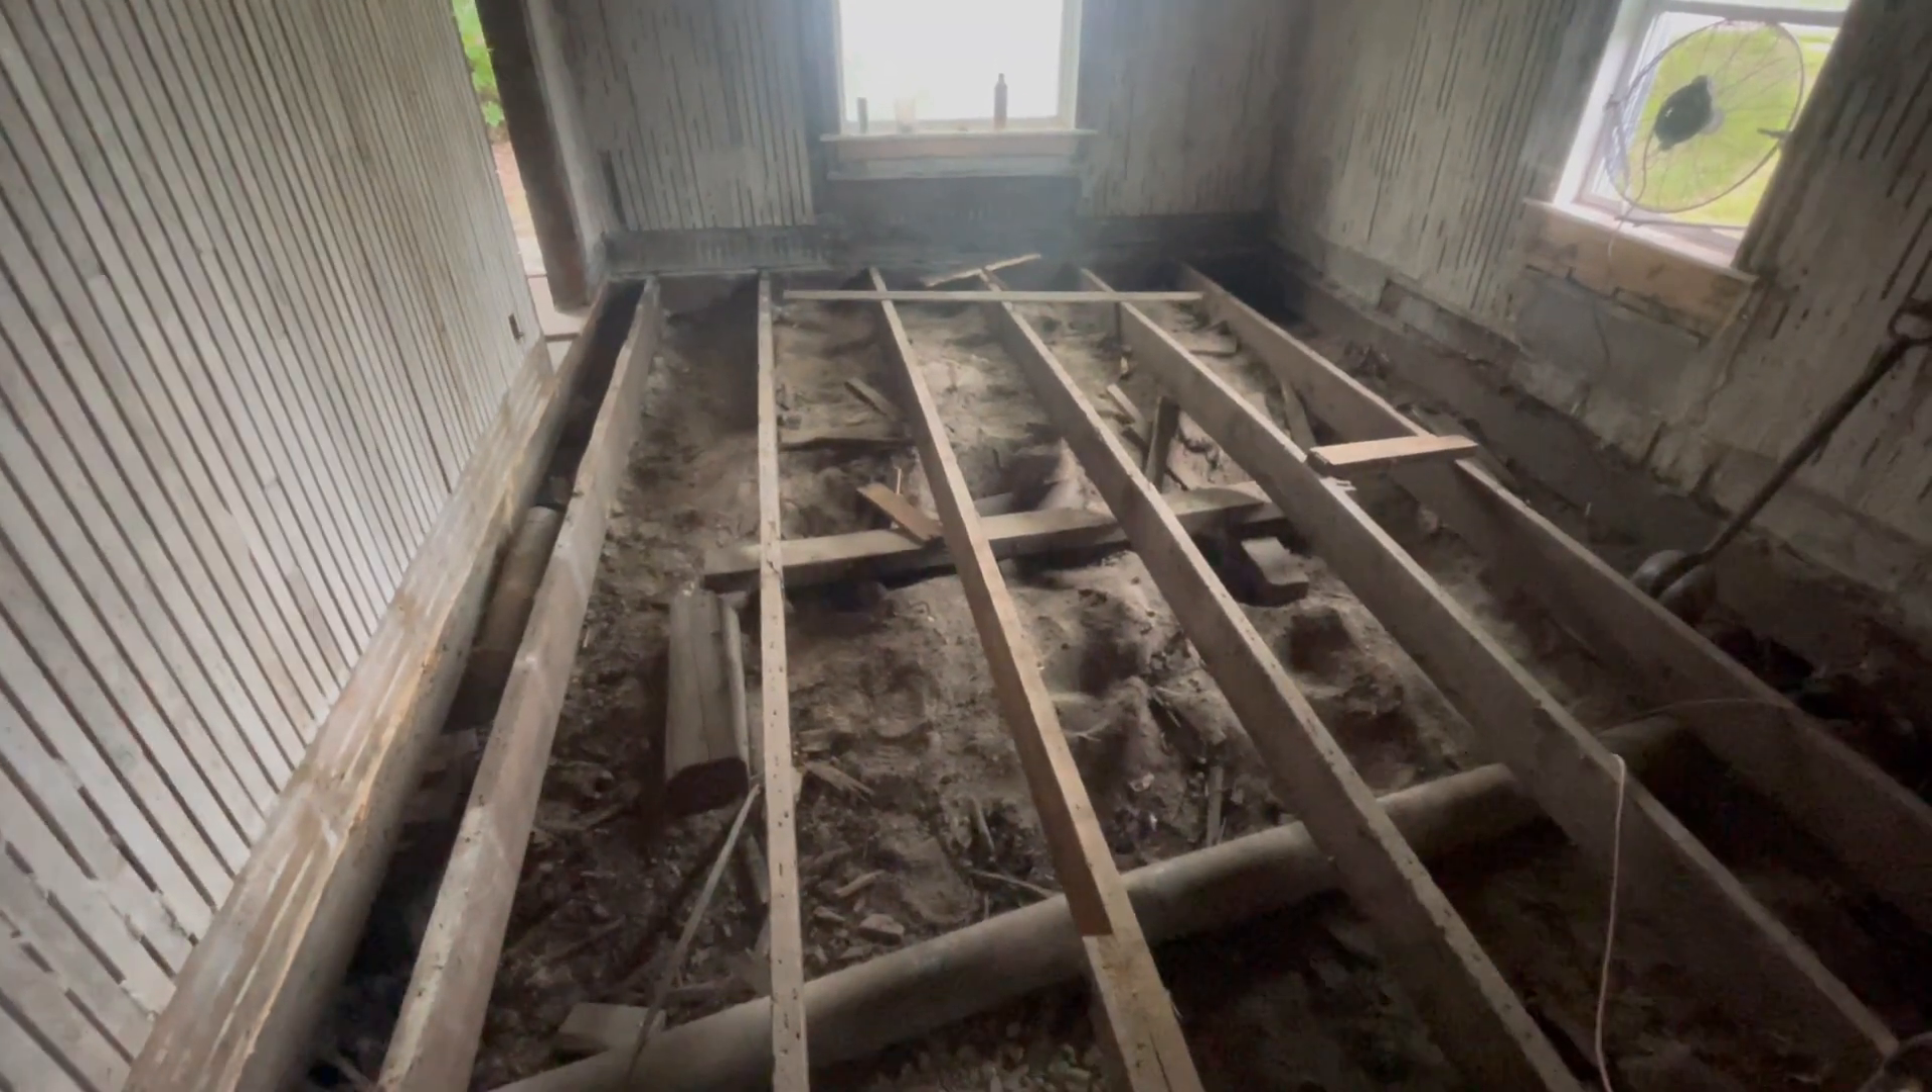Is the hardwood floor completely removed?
Yes.